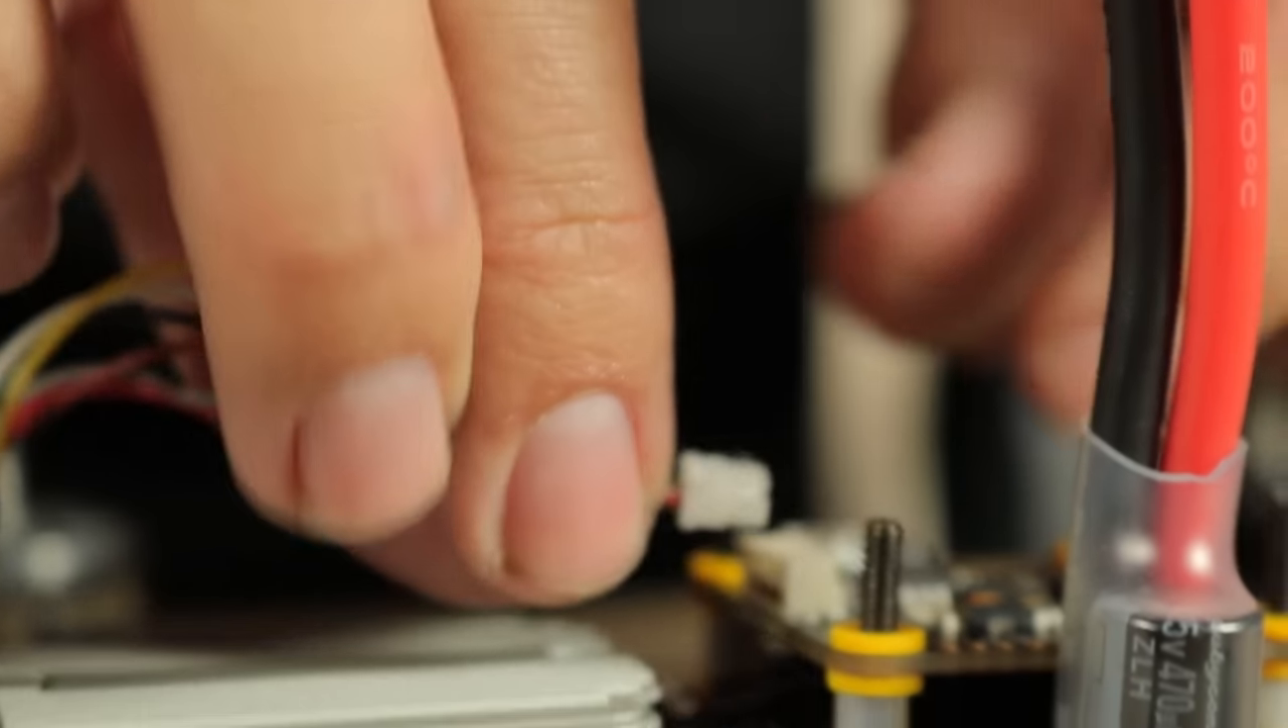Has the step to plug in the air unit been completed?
No.